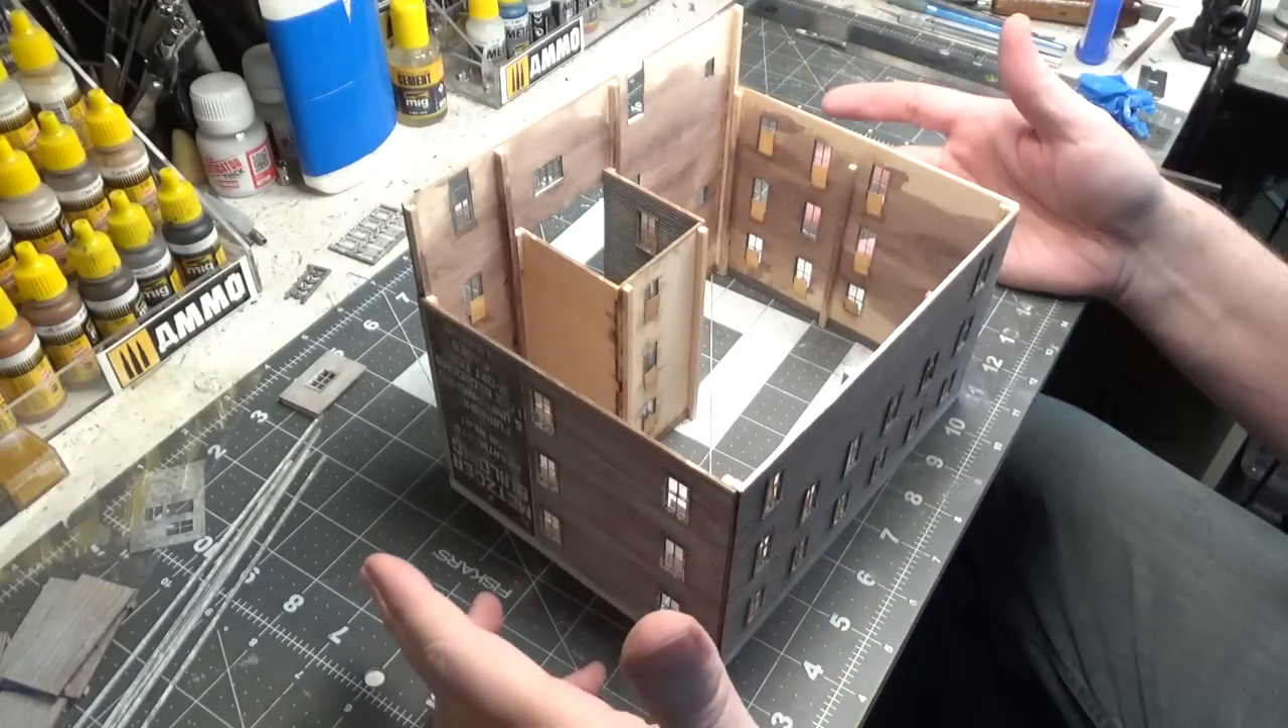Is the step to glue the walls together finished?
Yes.